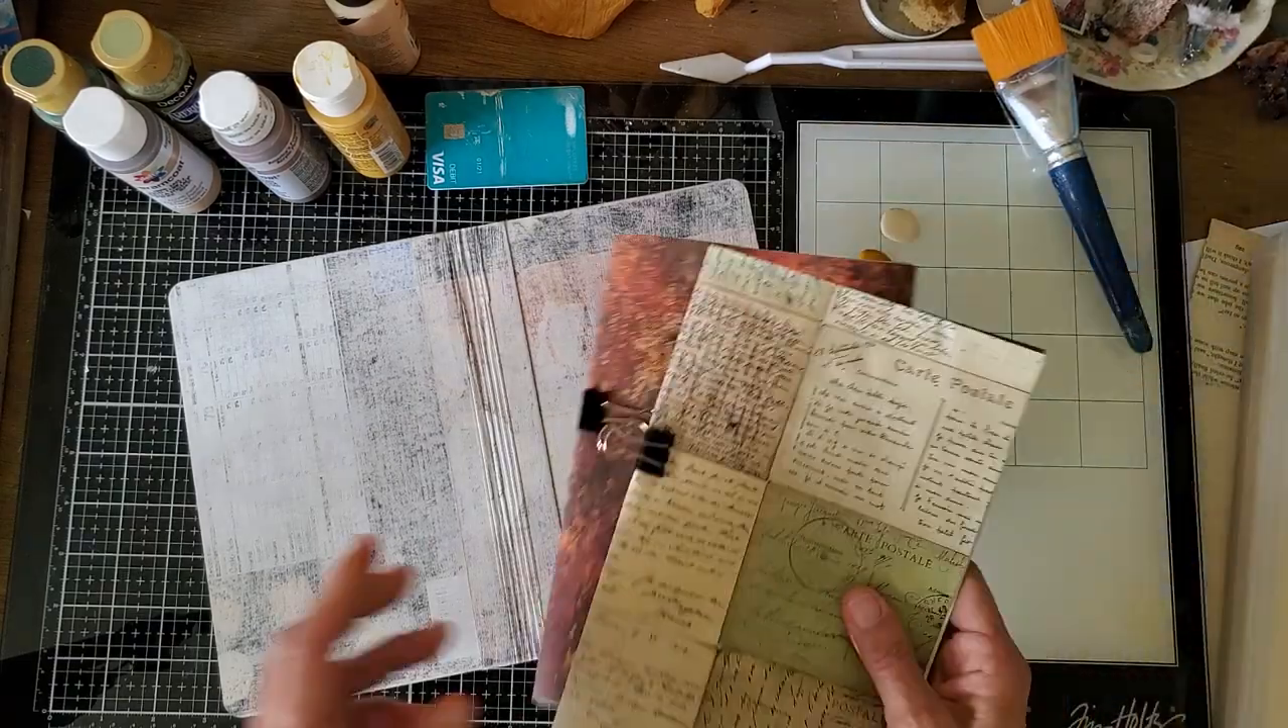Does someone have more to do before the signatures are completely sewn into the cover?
Yes.